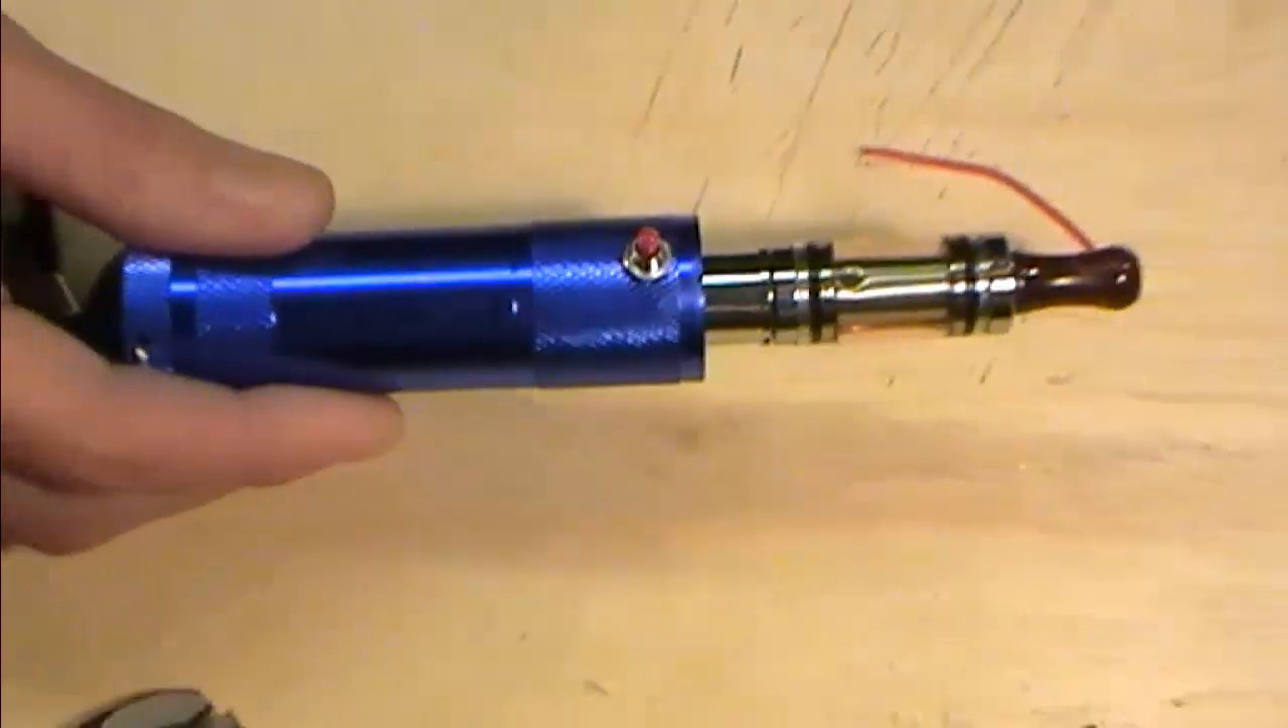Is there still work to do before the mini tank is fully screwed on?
No.